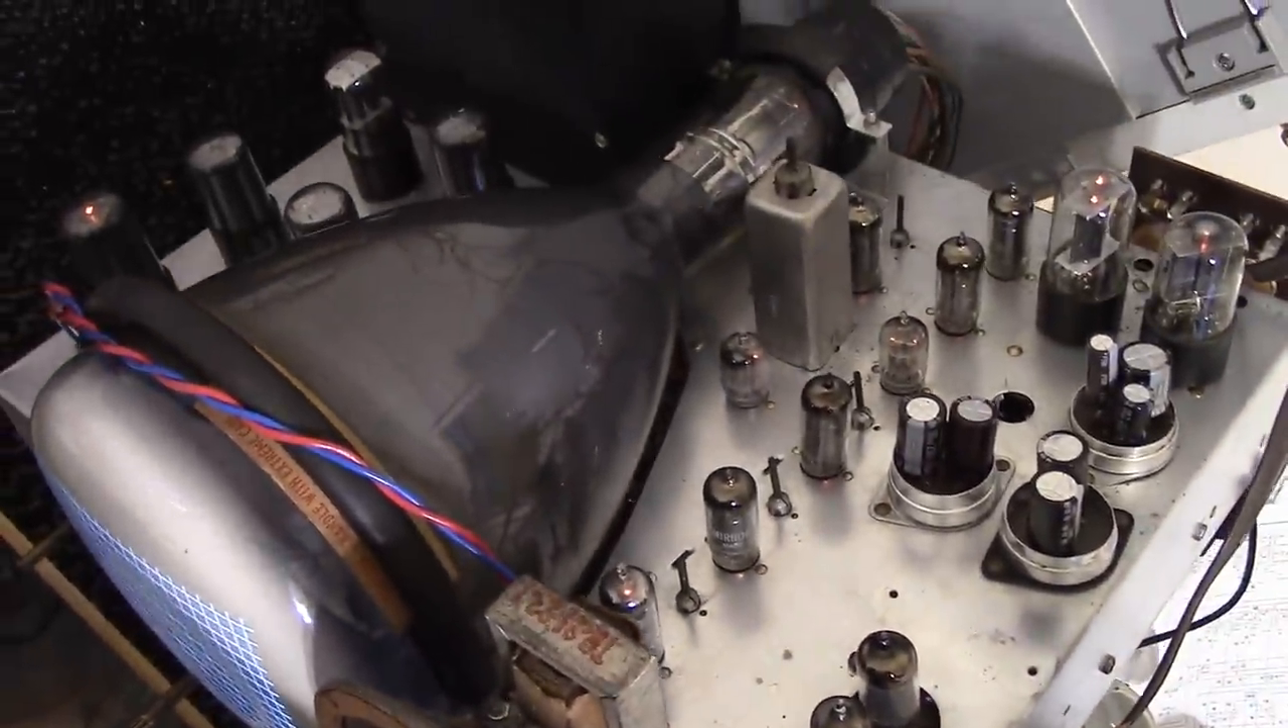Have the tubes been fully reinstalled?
Yes.